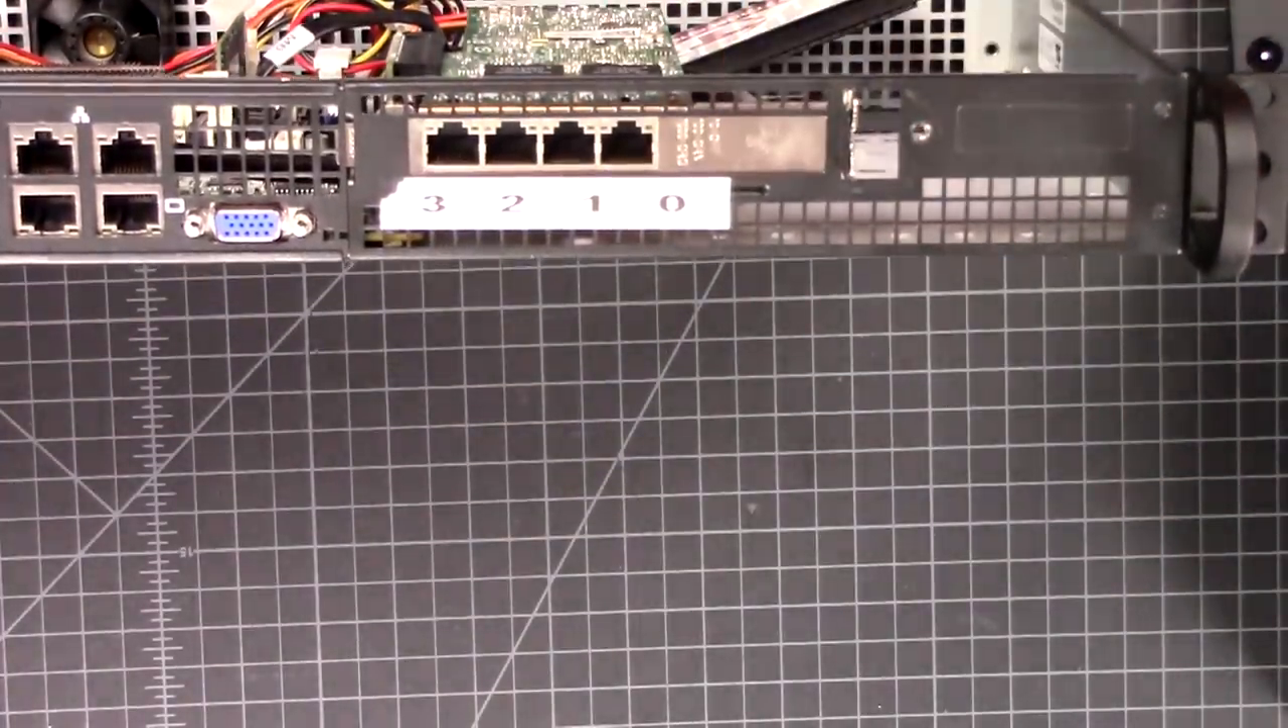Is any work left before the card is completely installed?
No.